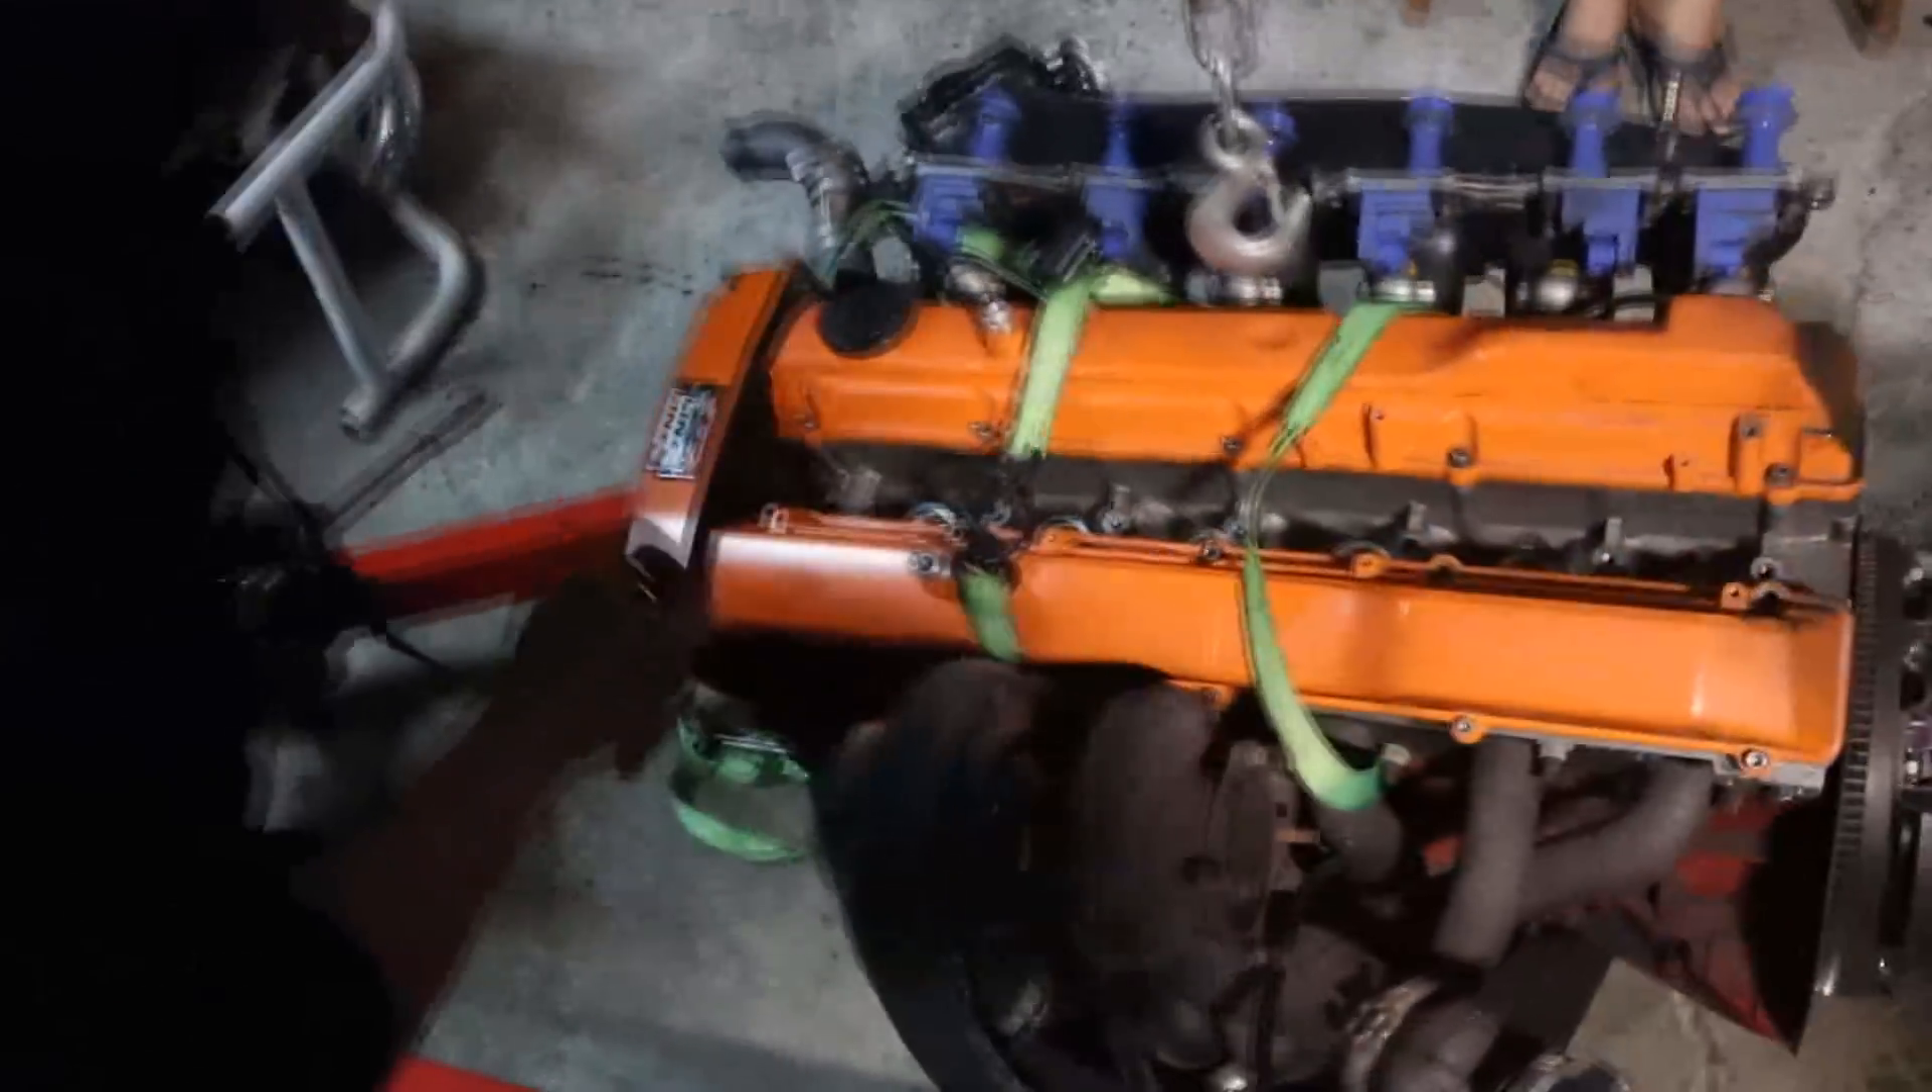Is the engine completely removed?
Yes.